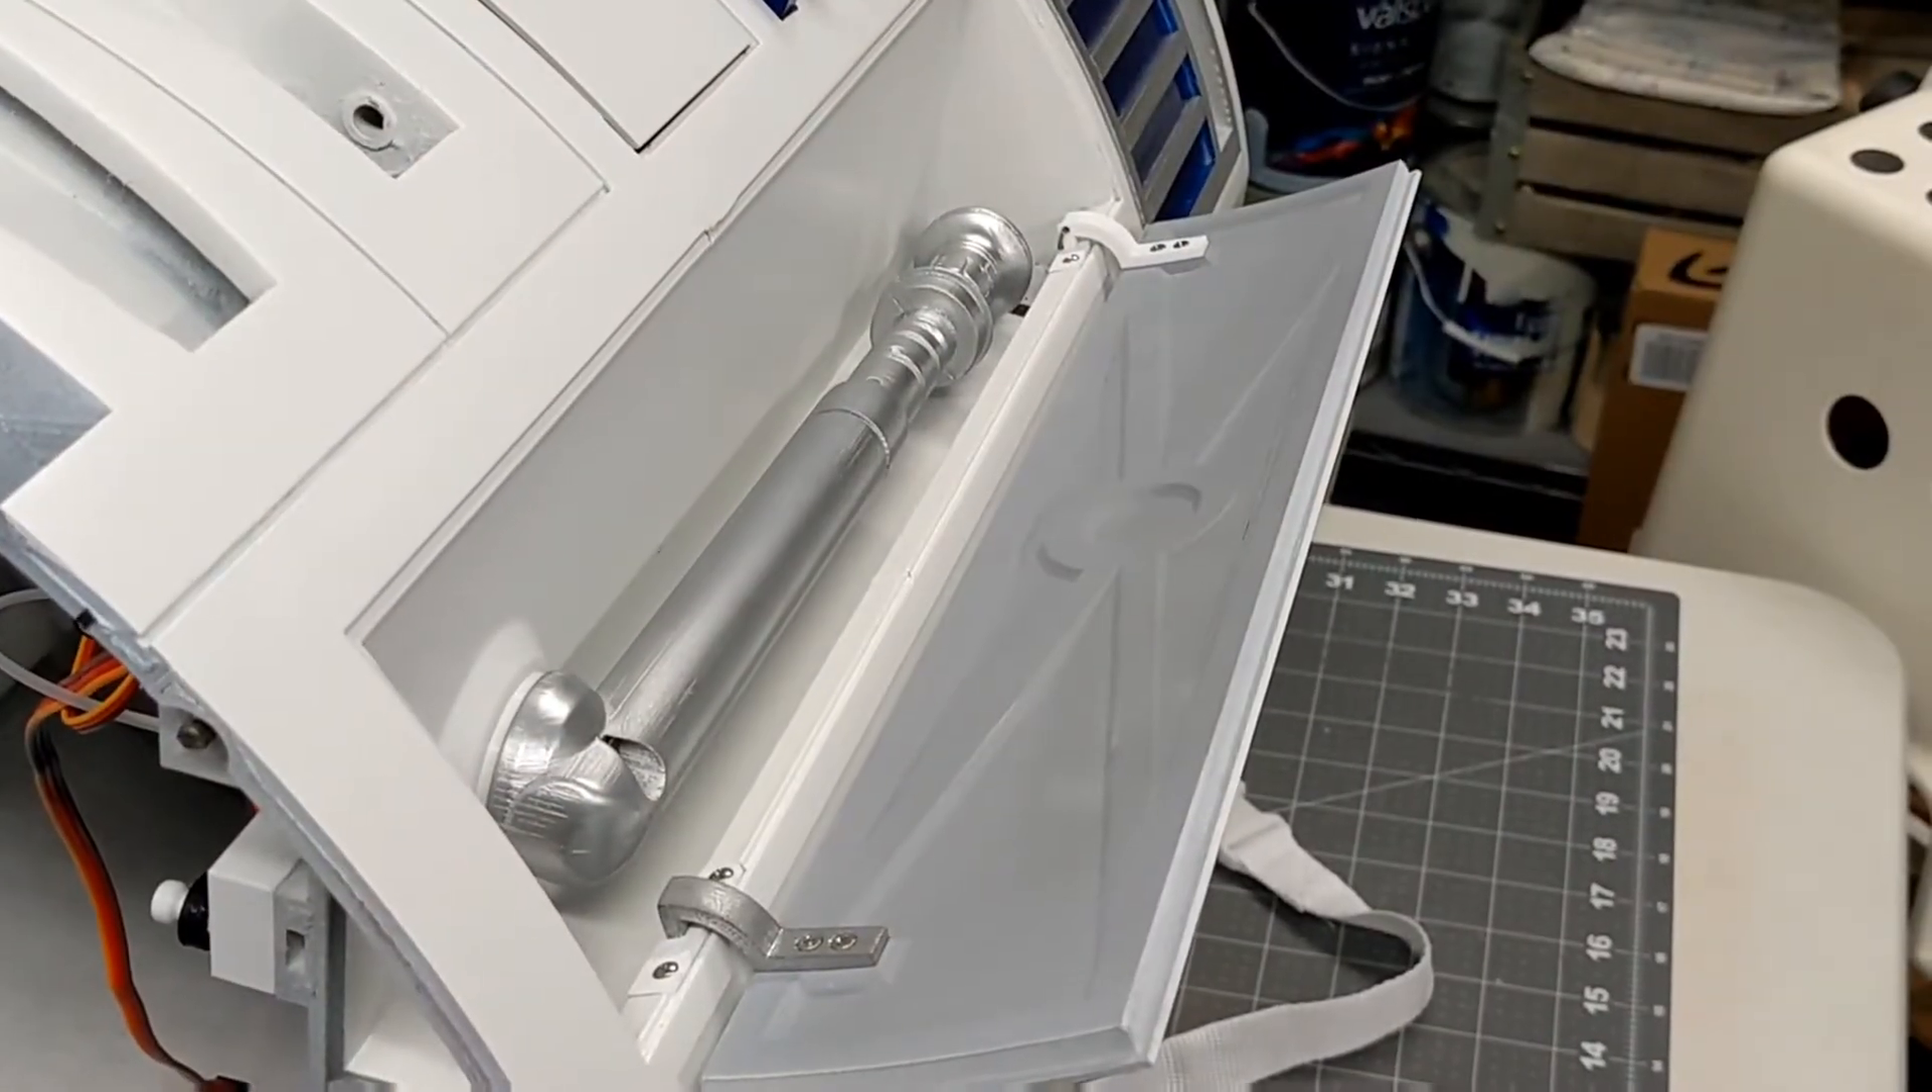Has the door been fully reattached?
Yes.